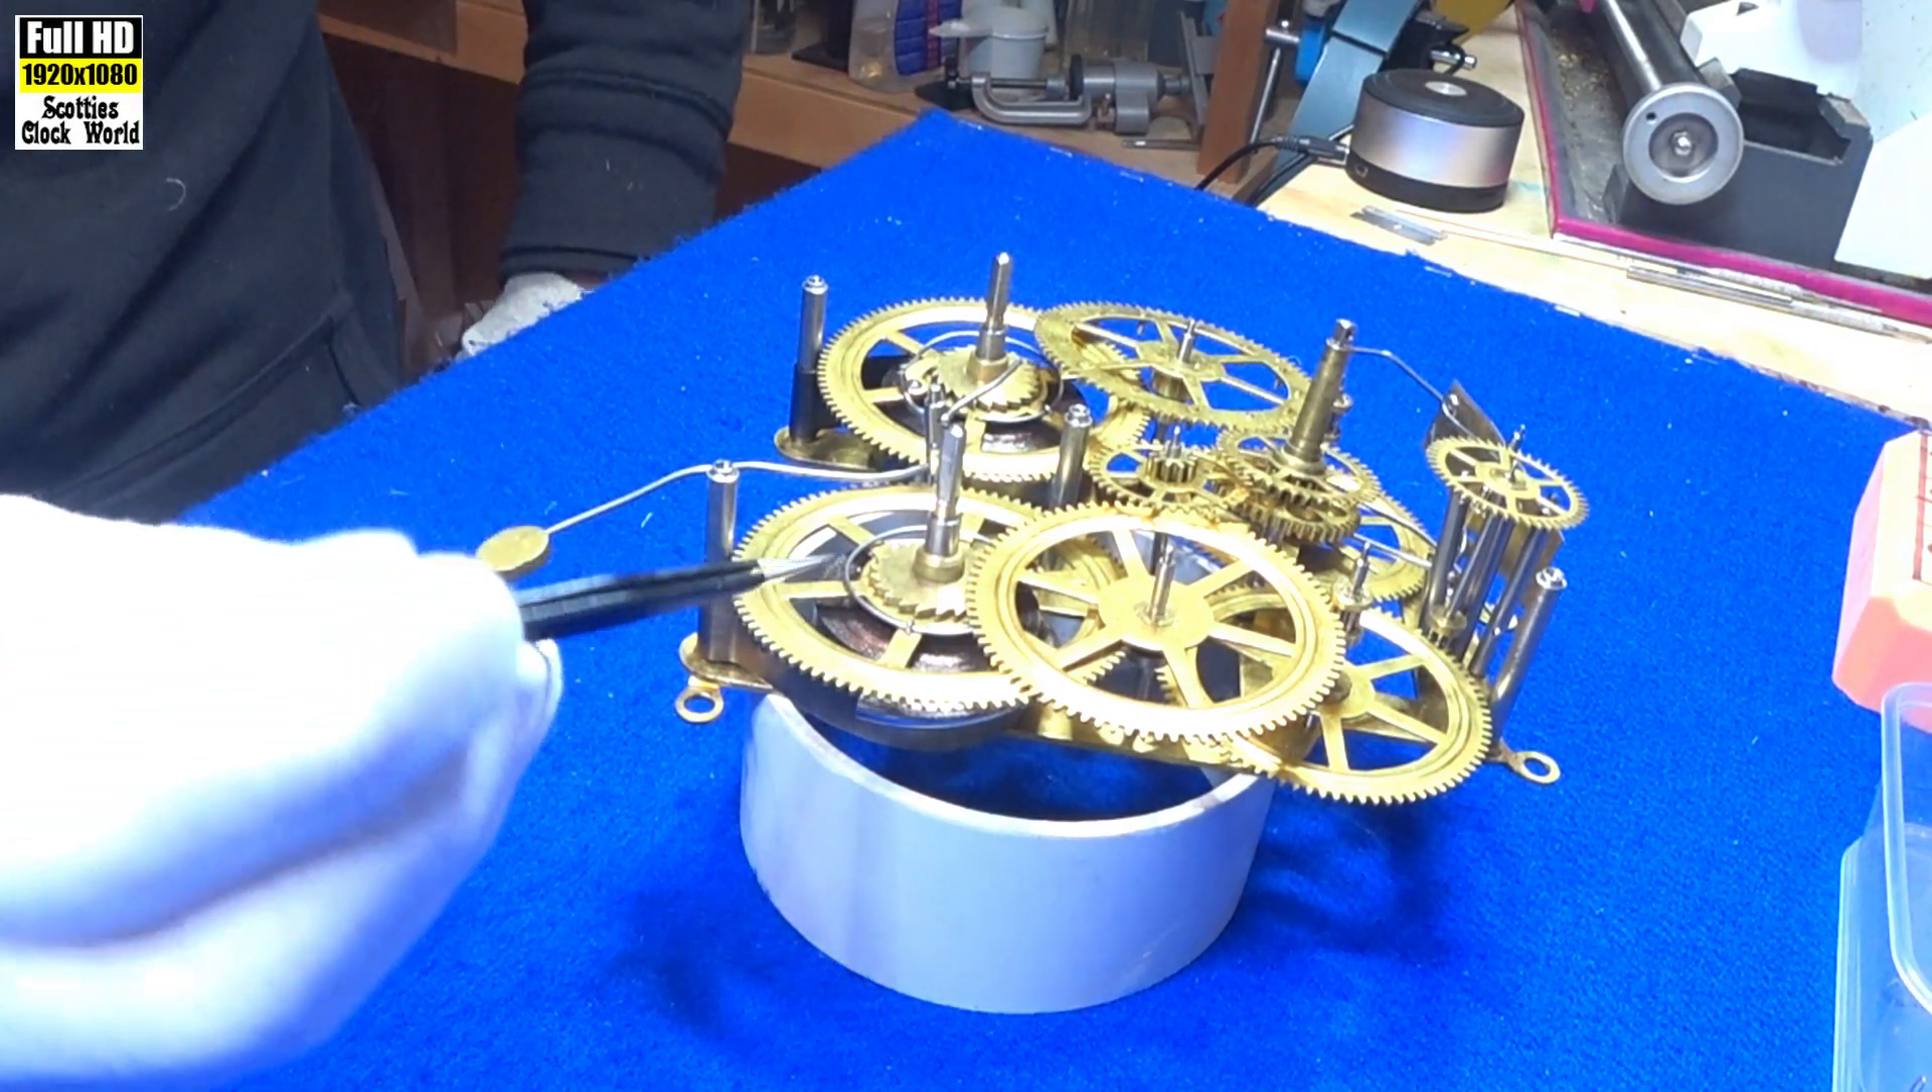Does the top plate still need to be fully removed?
No.